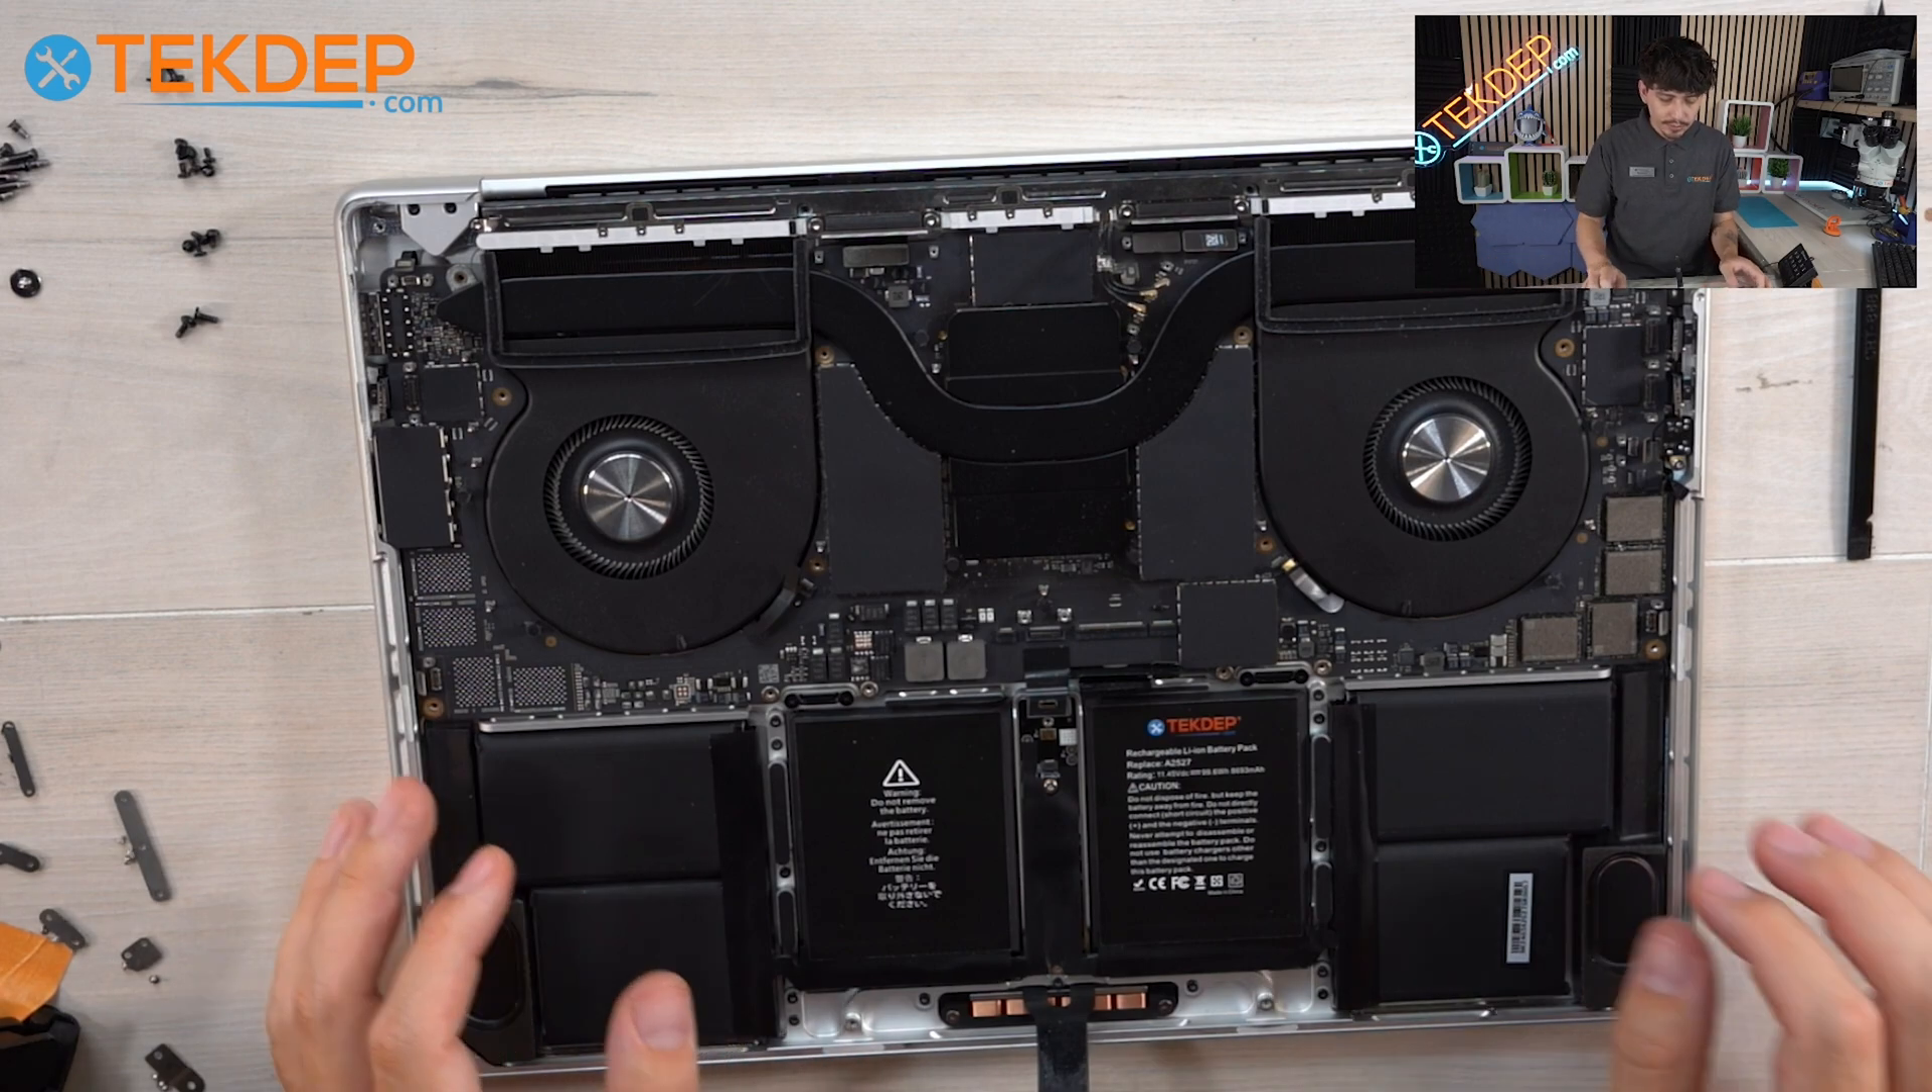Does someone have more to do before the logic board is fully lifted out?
Yes.